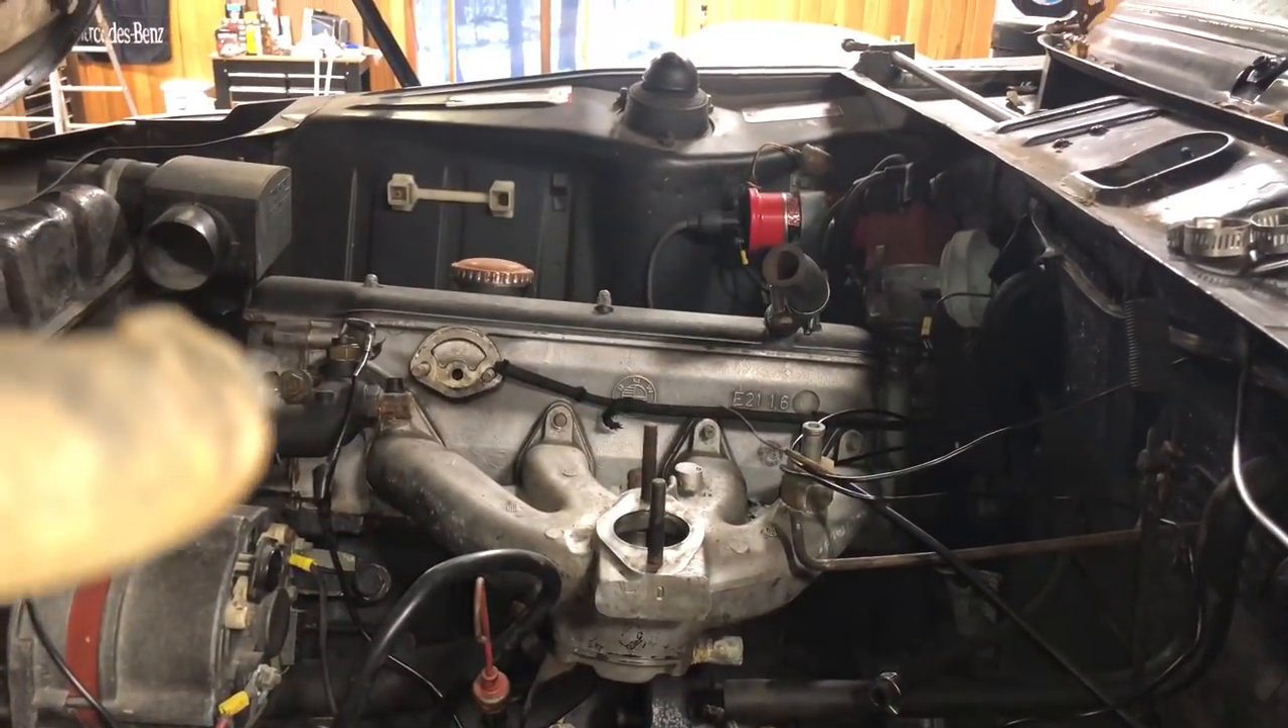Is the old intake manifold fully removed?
No.